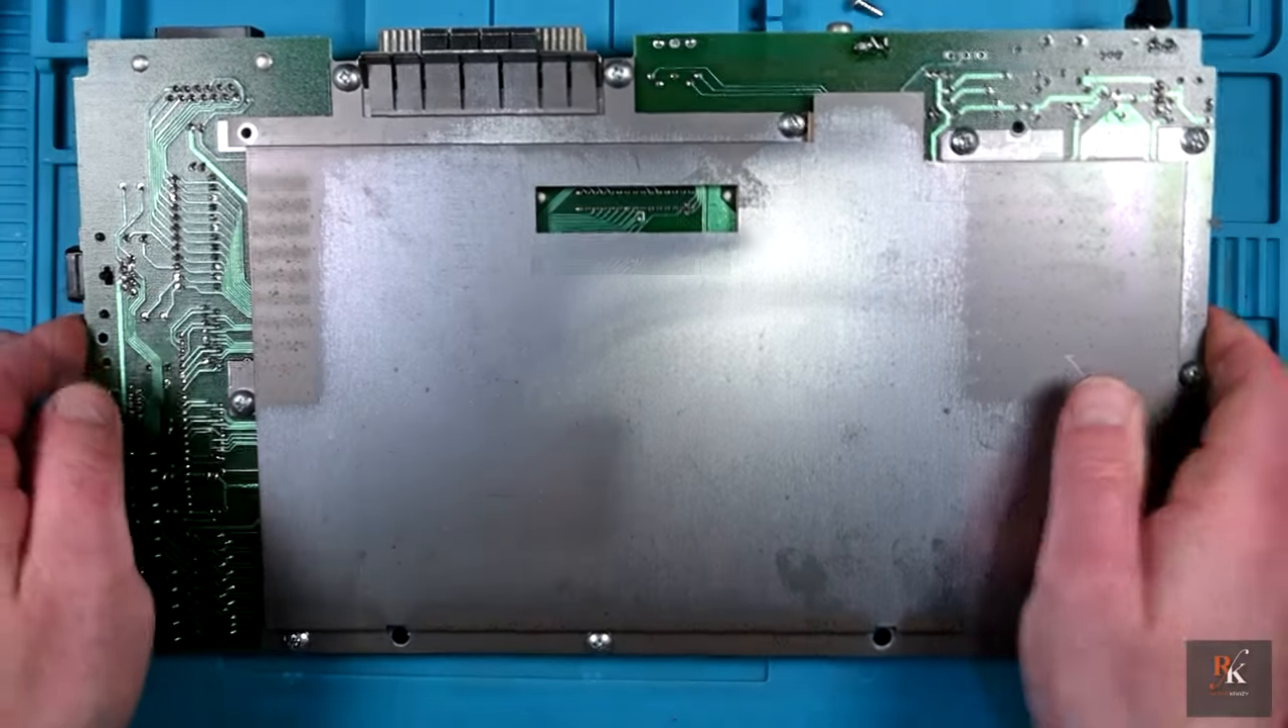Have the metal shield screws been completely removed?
No.